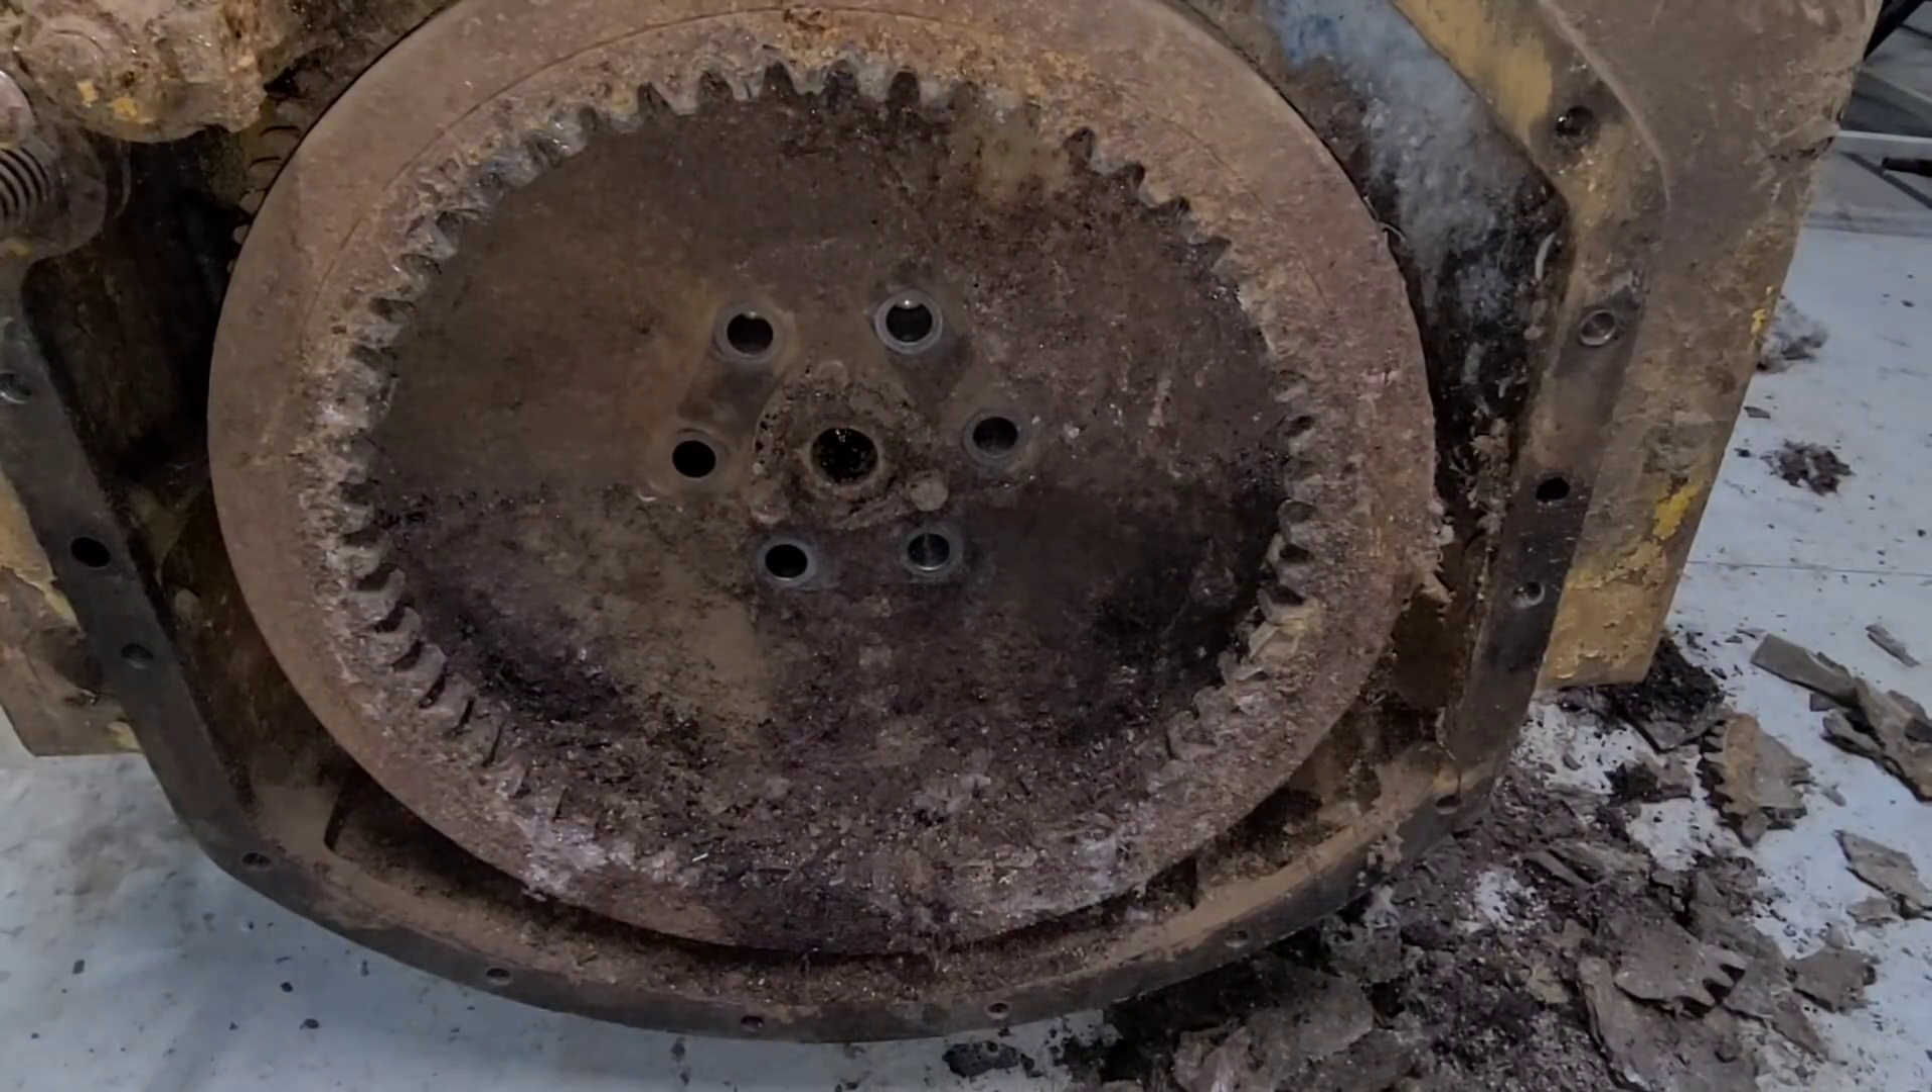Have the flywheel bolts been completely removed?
Yes.